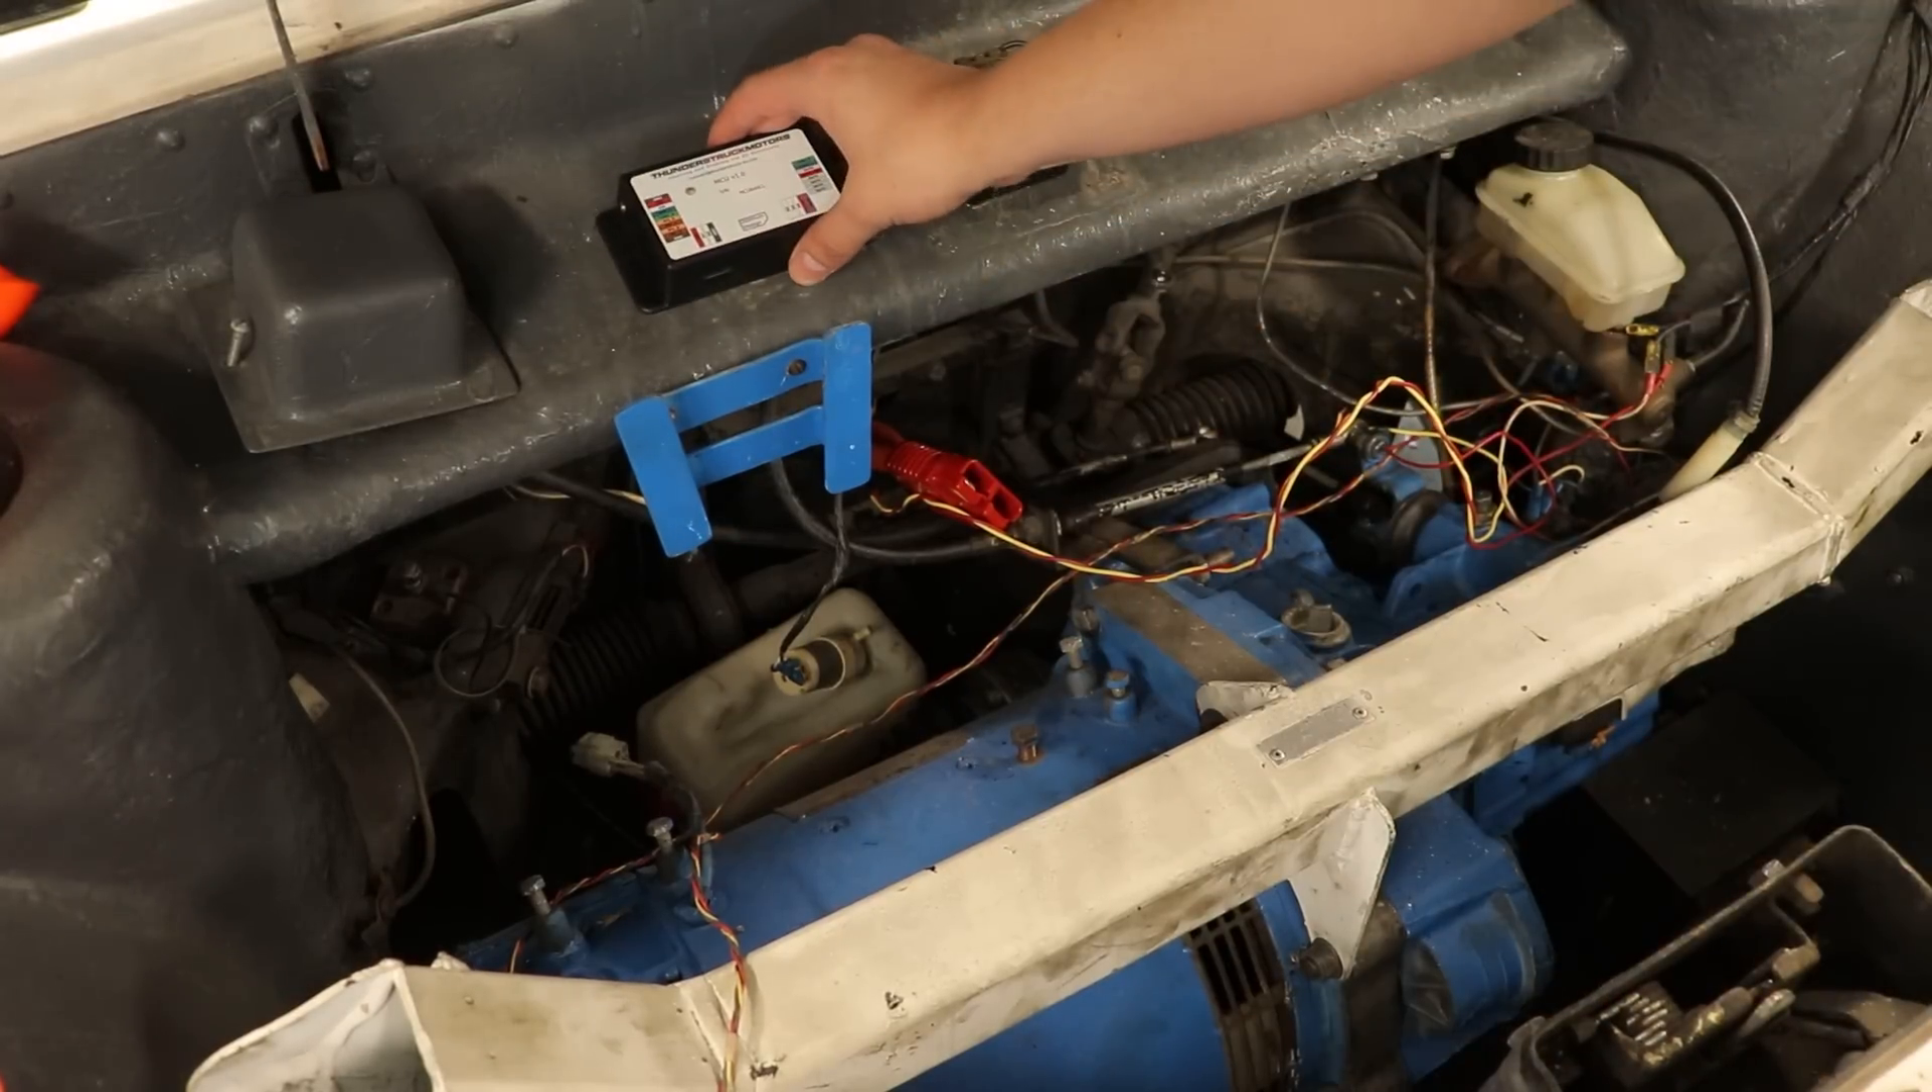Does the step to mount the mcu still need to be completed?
Yes.